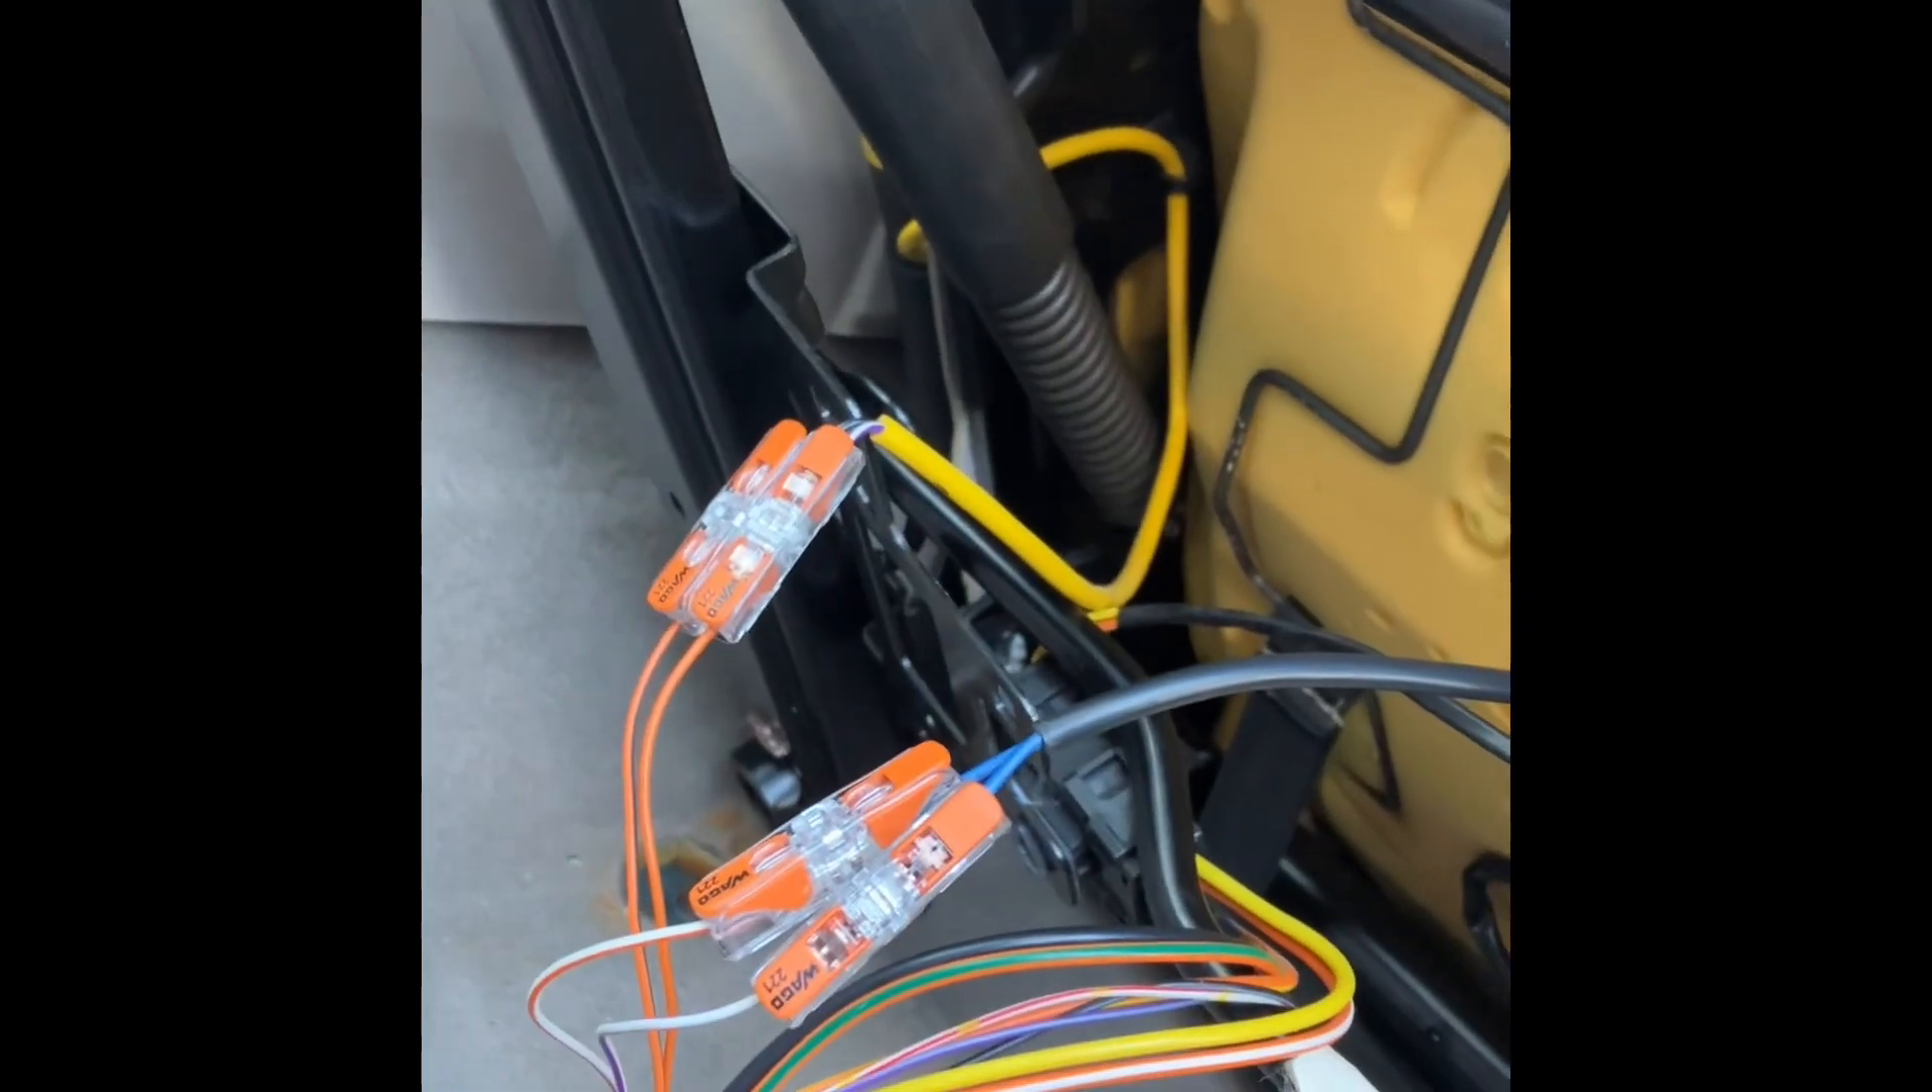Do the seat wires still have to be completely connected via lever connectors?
No.